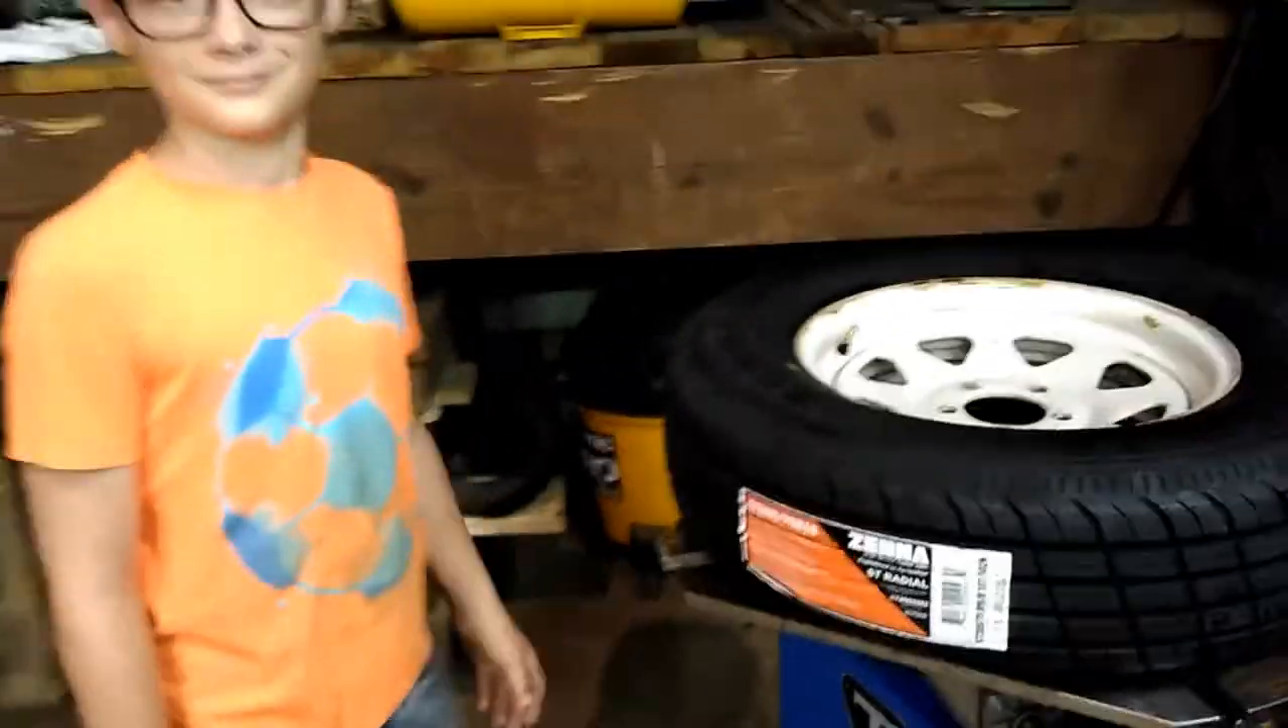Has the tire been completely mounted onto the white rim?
Yes.